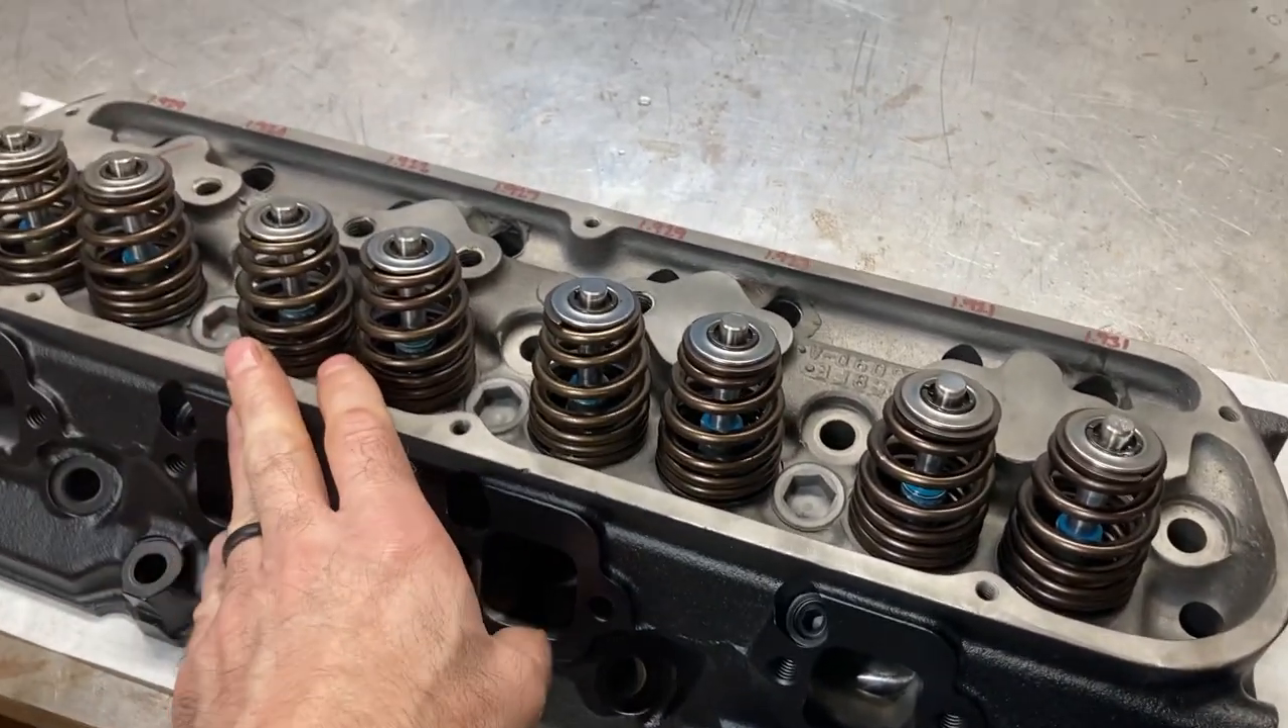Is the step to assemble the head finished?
Yes.